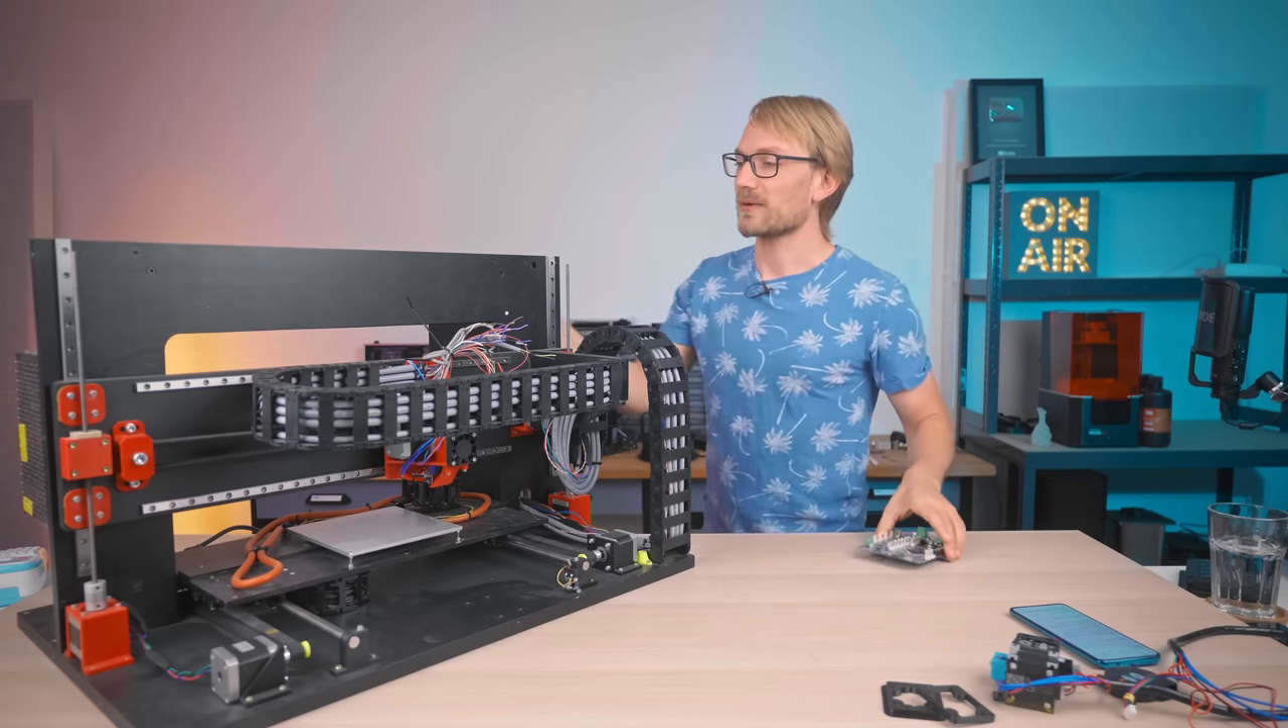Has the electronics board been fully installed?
No.